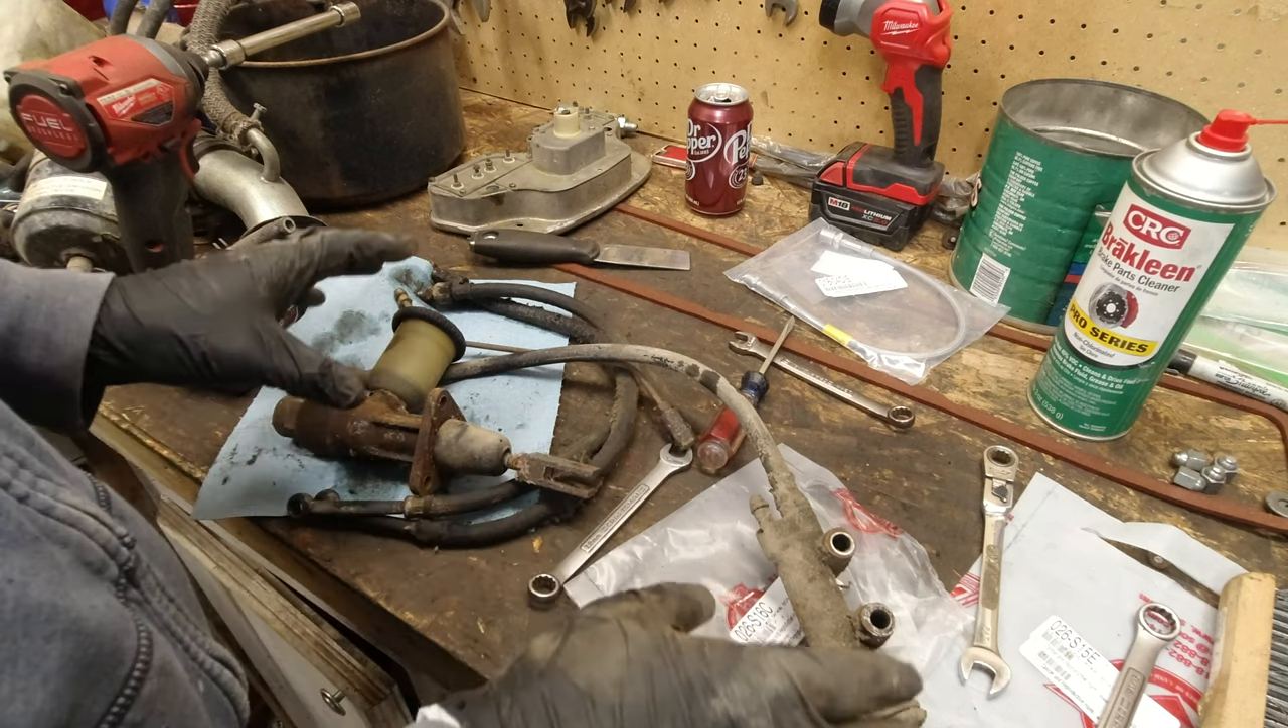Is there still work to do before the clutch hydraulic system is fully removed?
No.